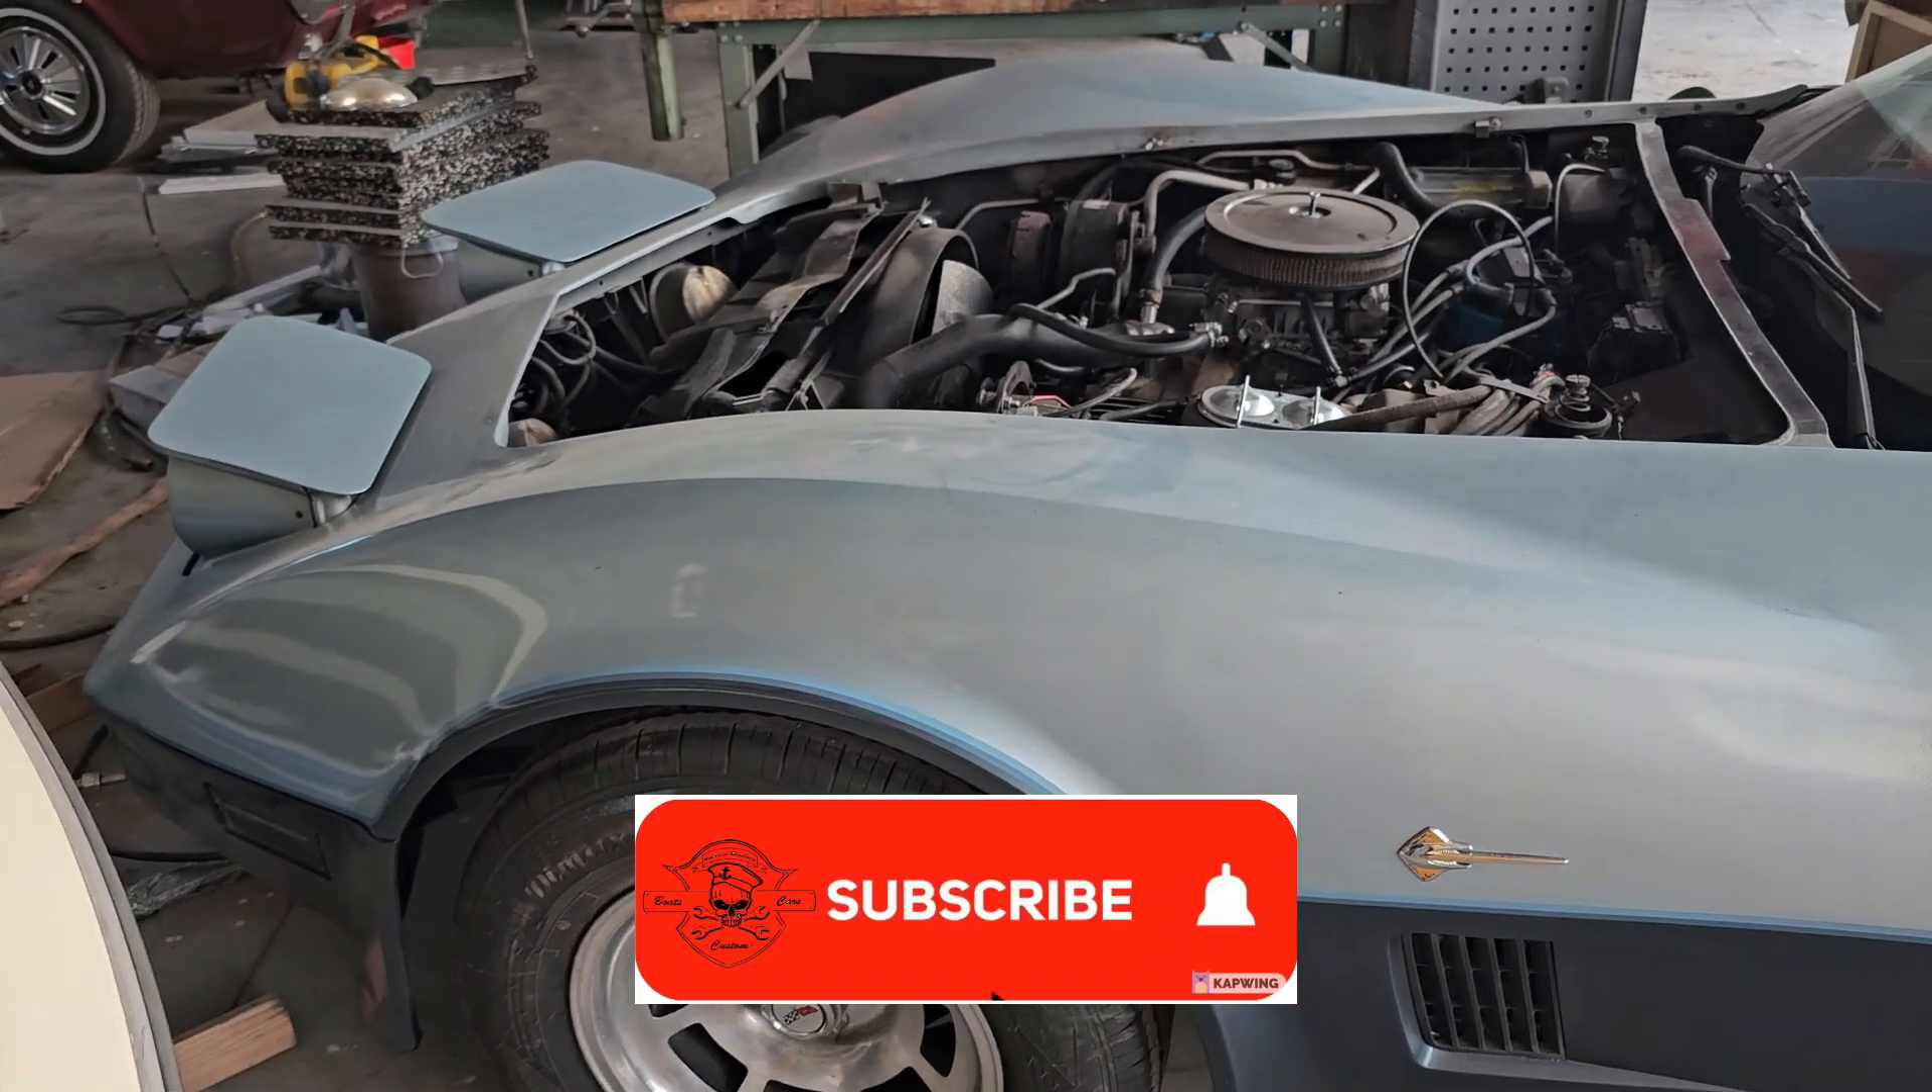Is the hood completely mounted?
No.